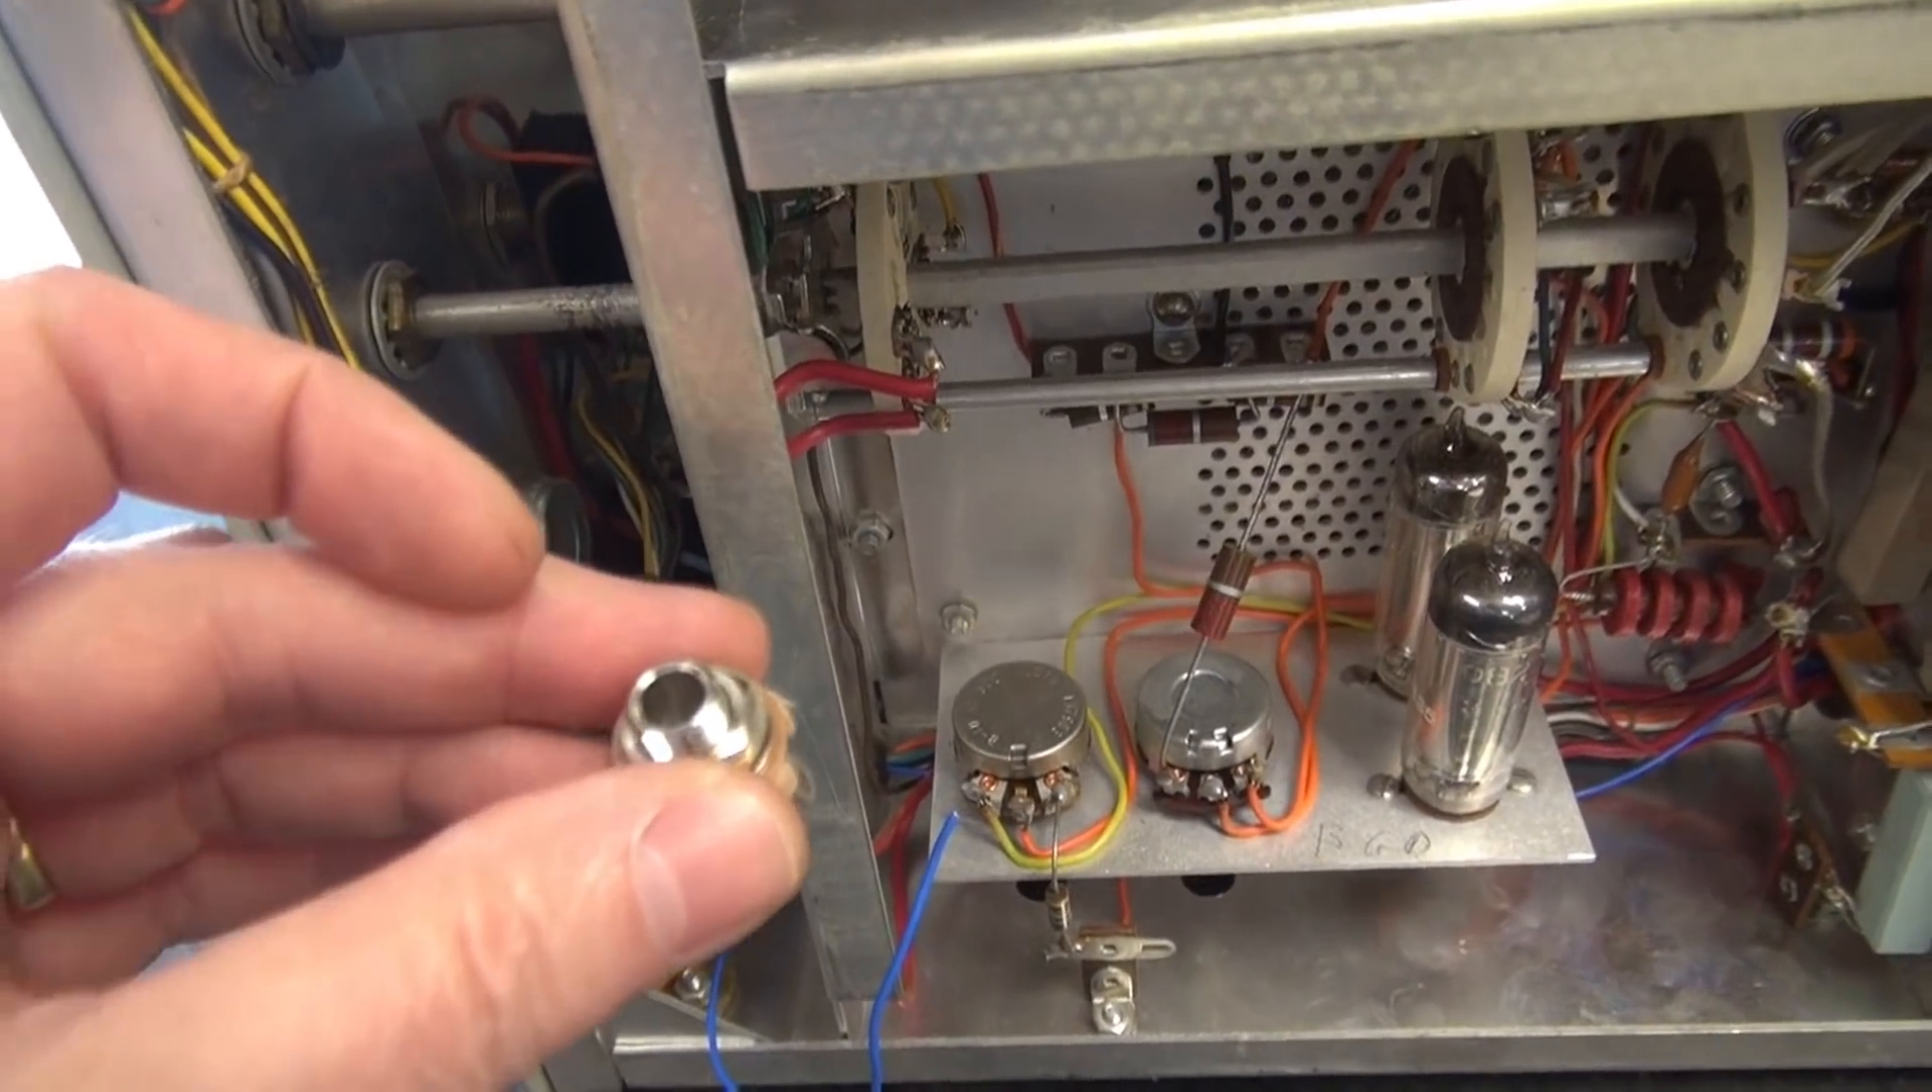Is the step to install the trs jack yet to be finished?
Yes.